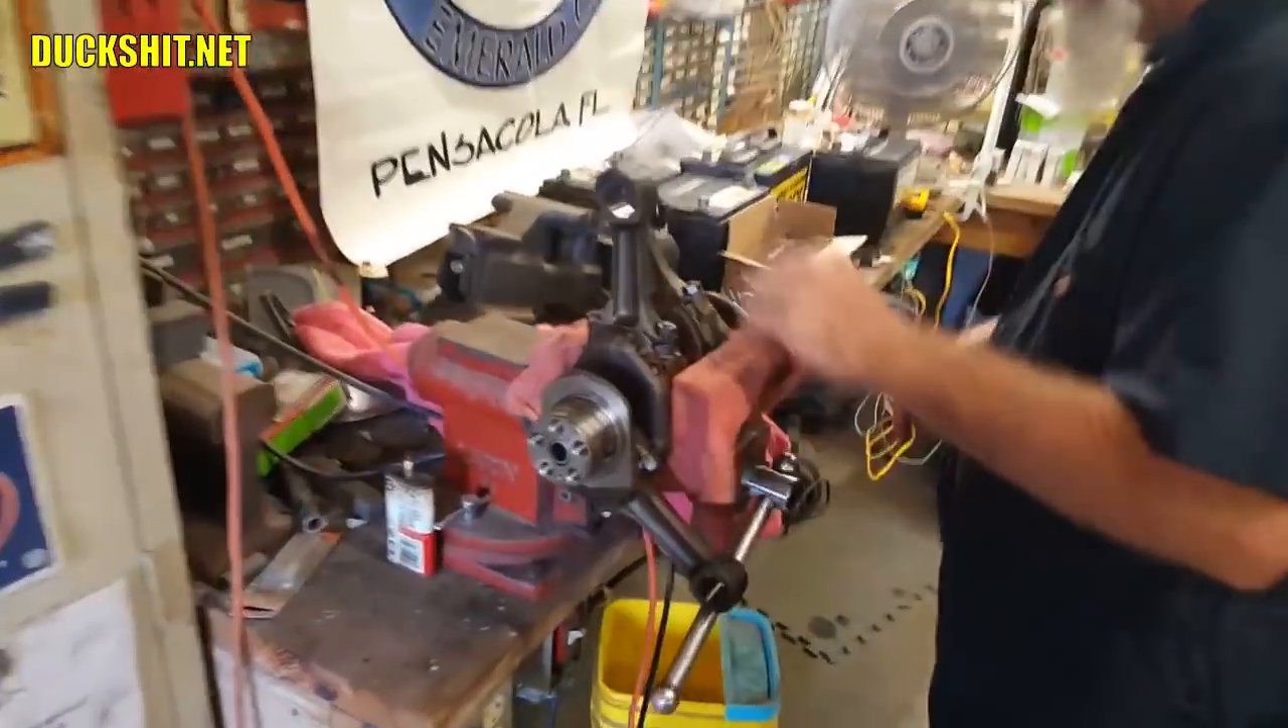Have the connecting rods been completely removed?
No.